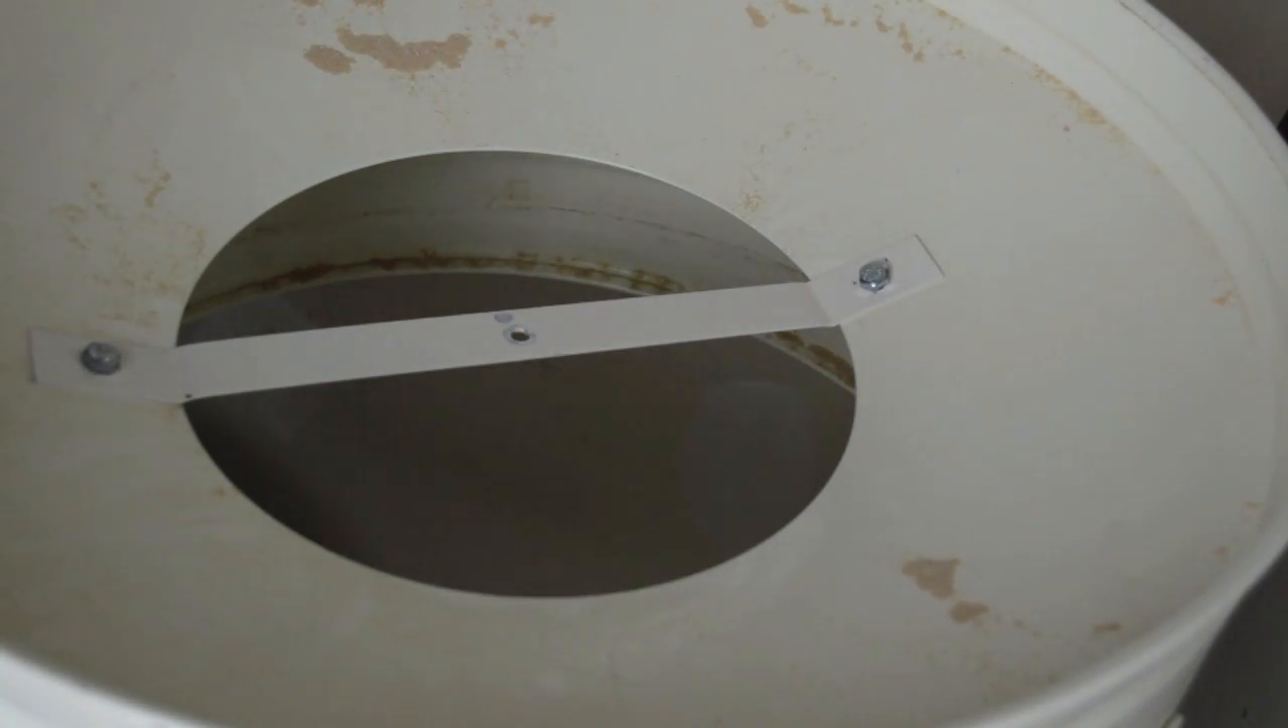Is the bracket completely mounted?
Yes.